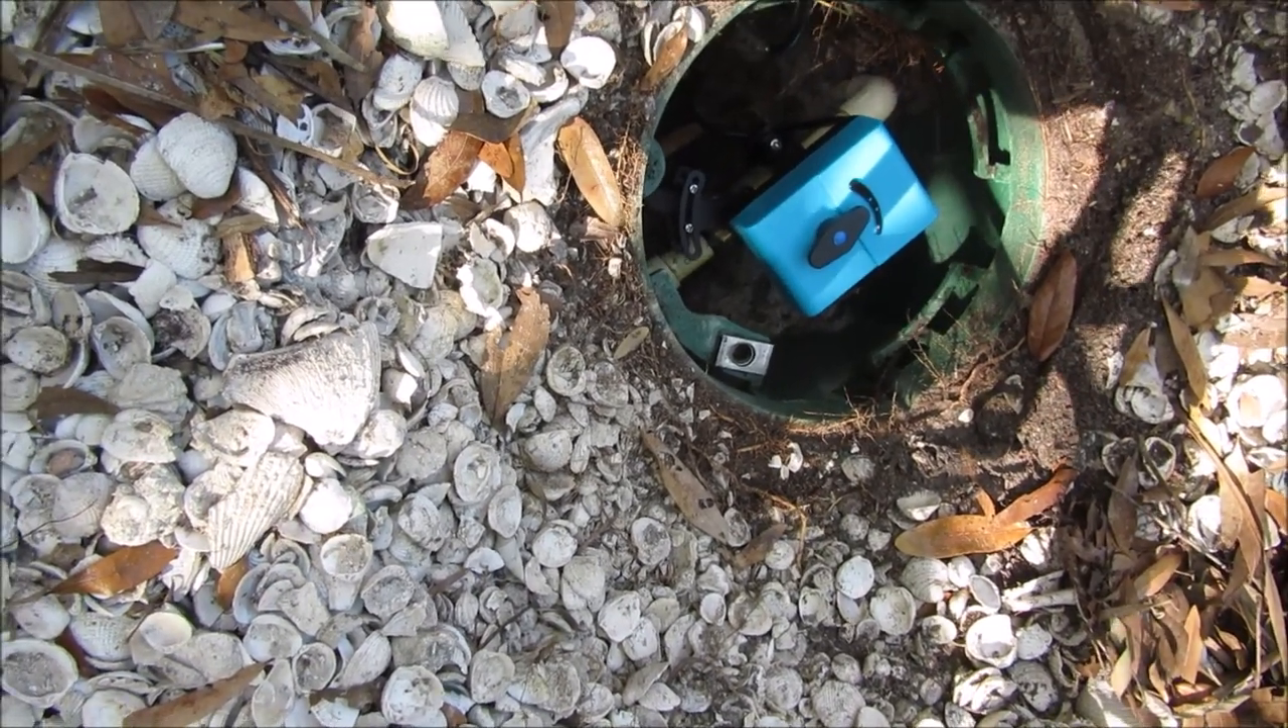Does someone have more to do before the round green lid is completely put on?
Yes.